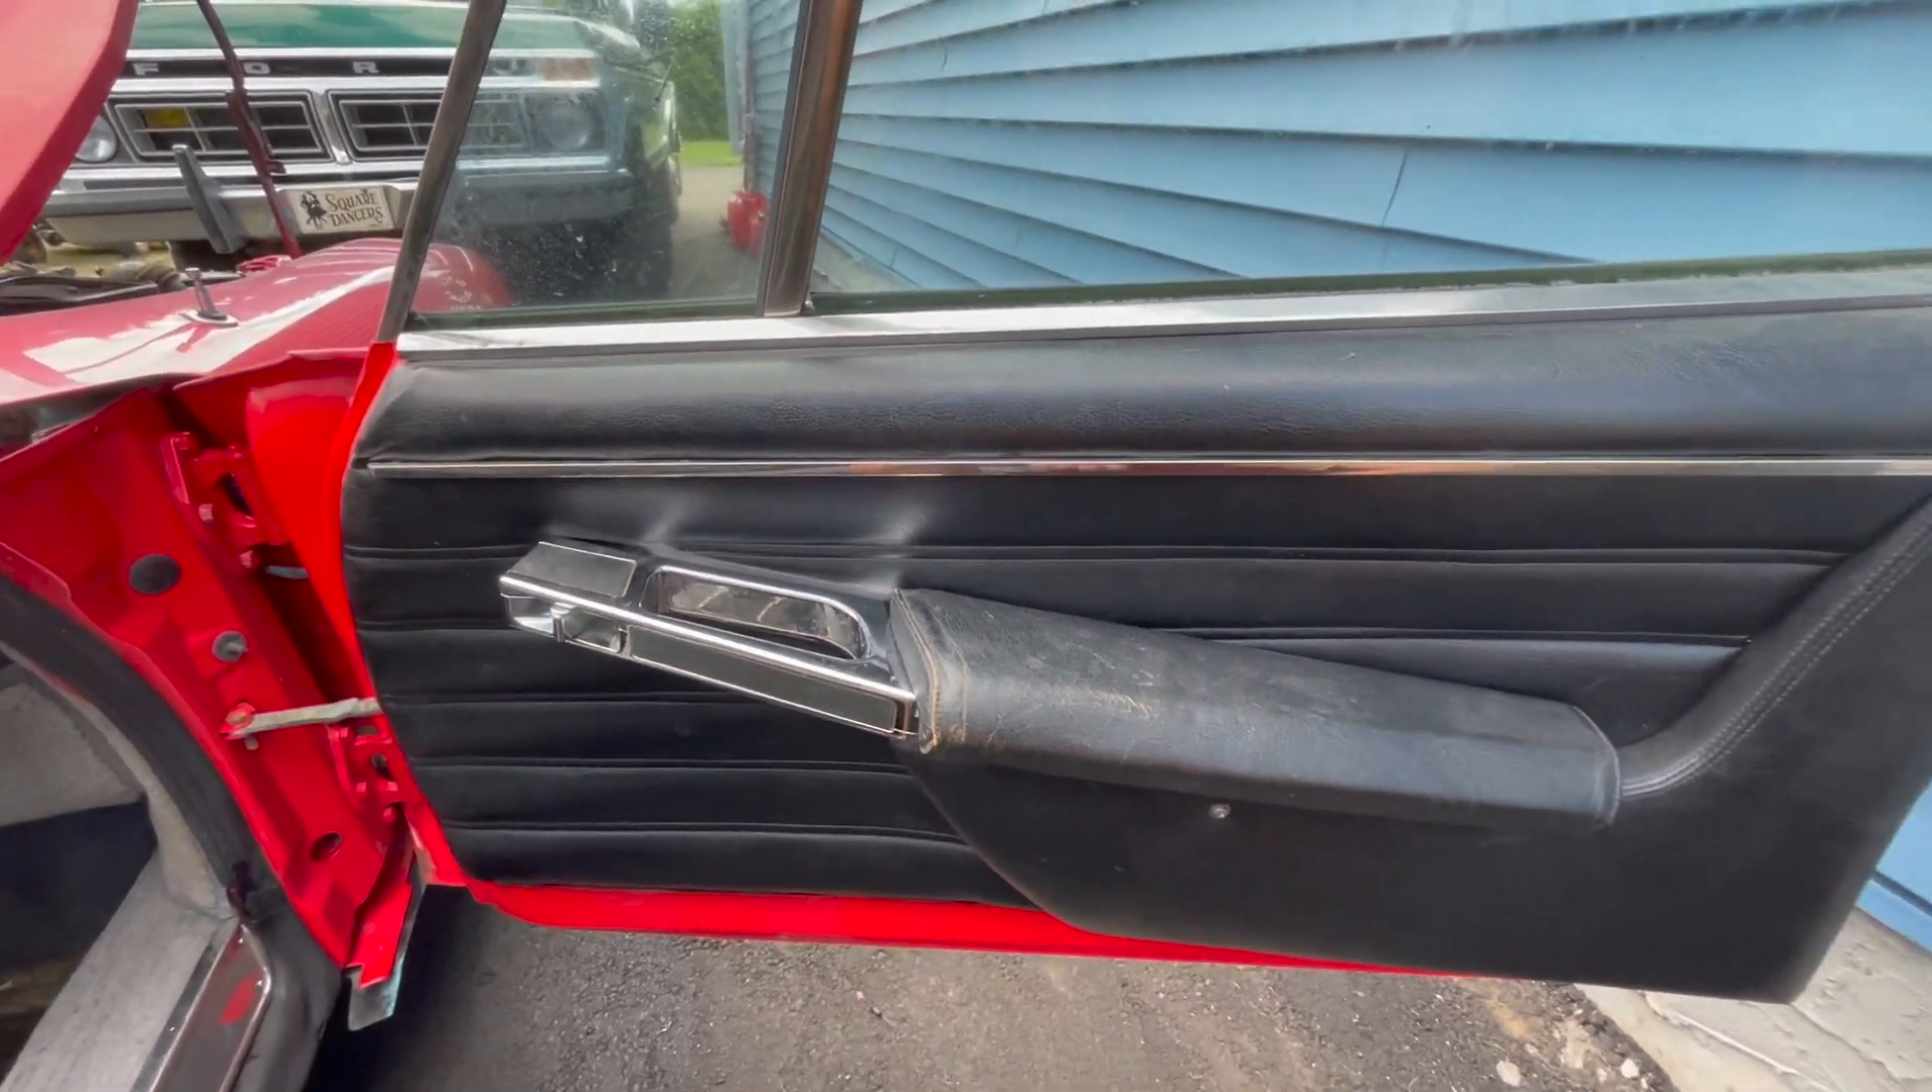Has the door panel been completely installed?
Yes.